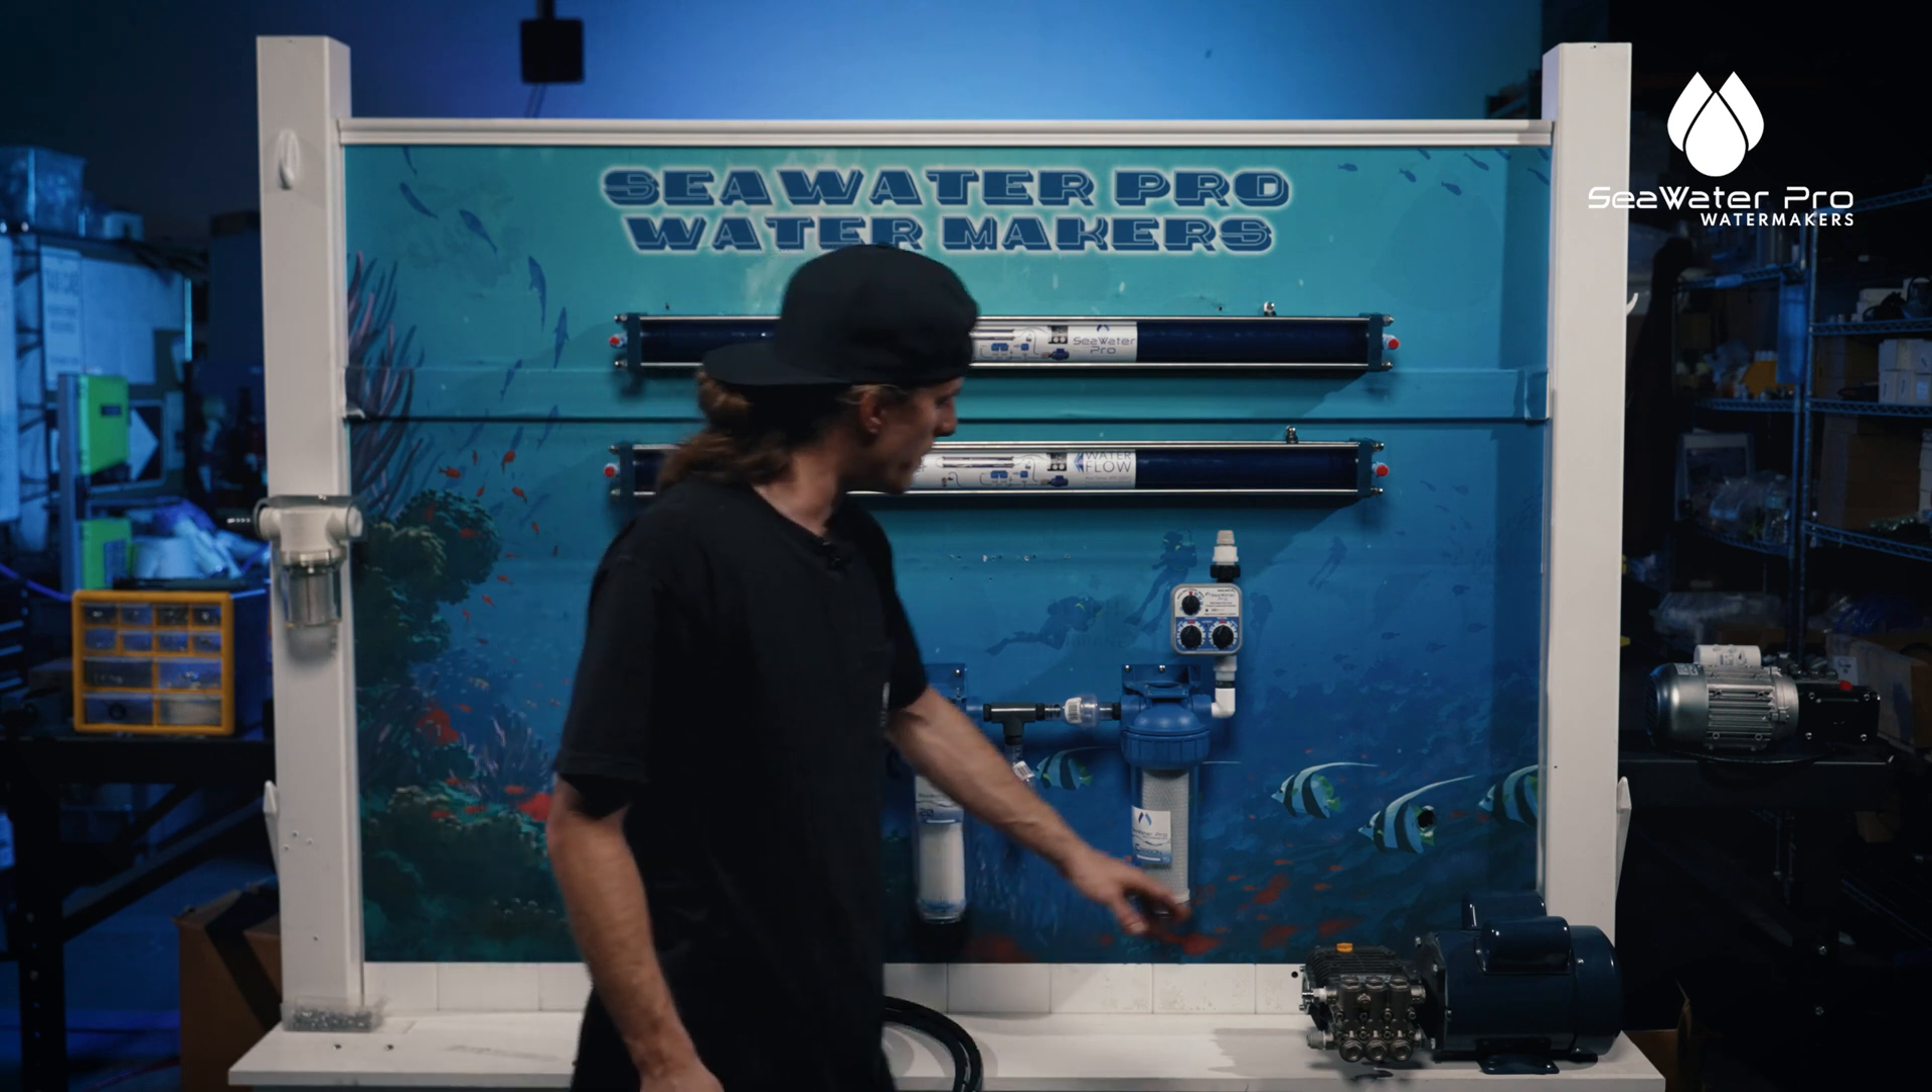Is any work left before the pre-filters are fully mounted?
No.